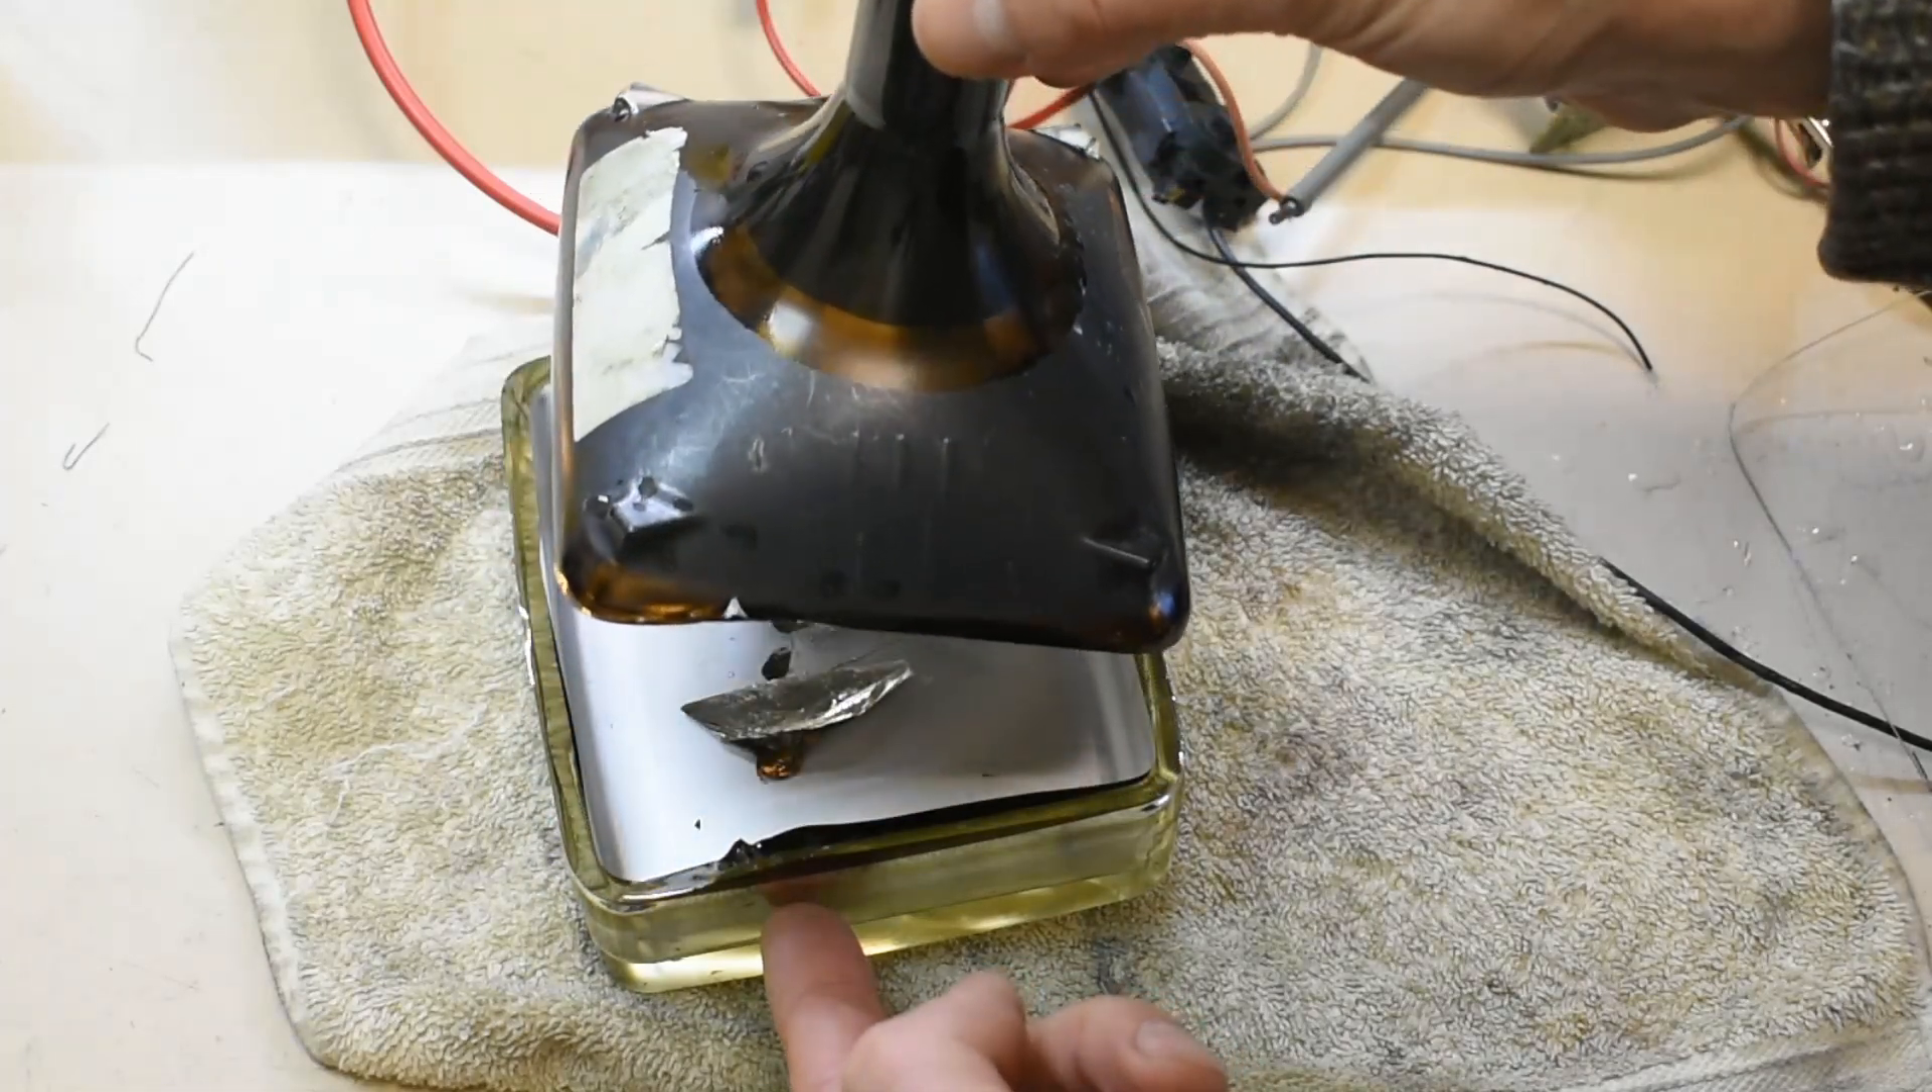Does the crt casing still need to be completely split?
No.